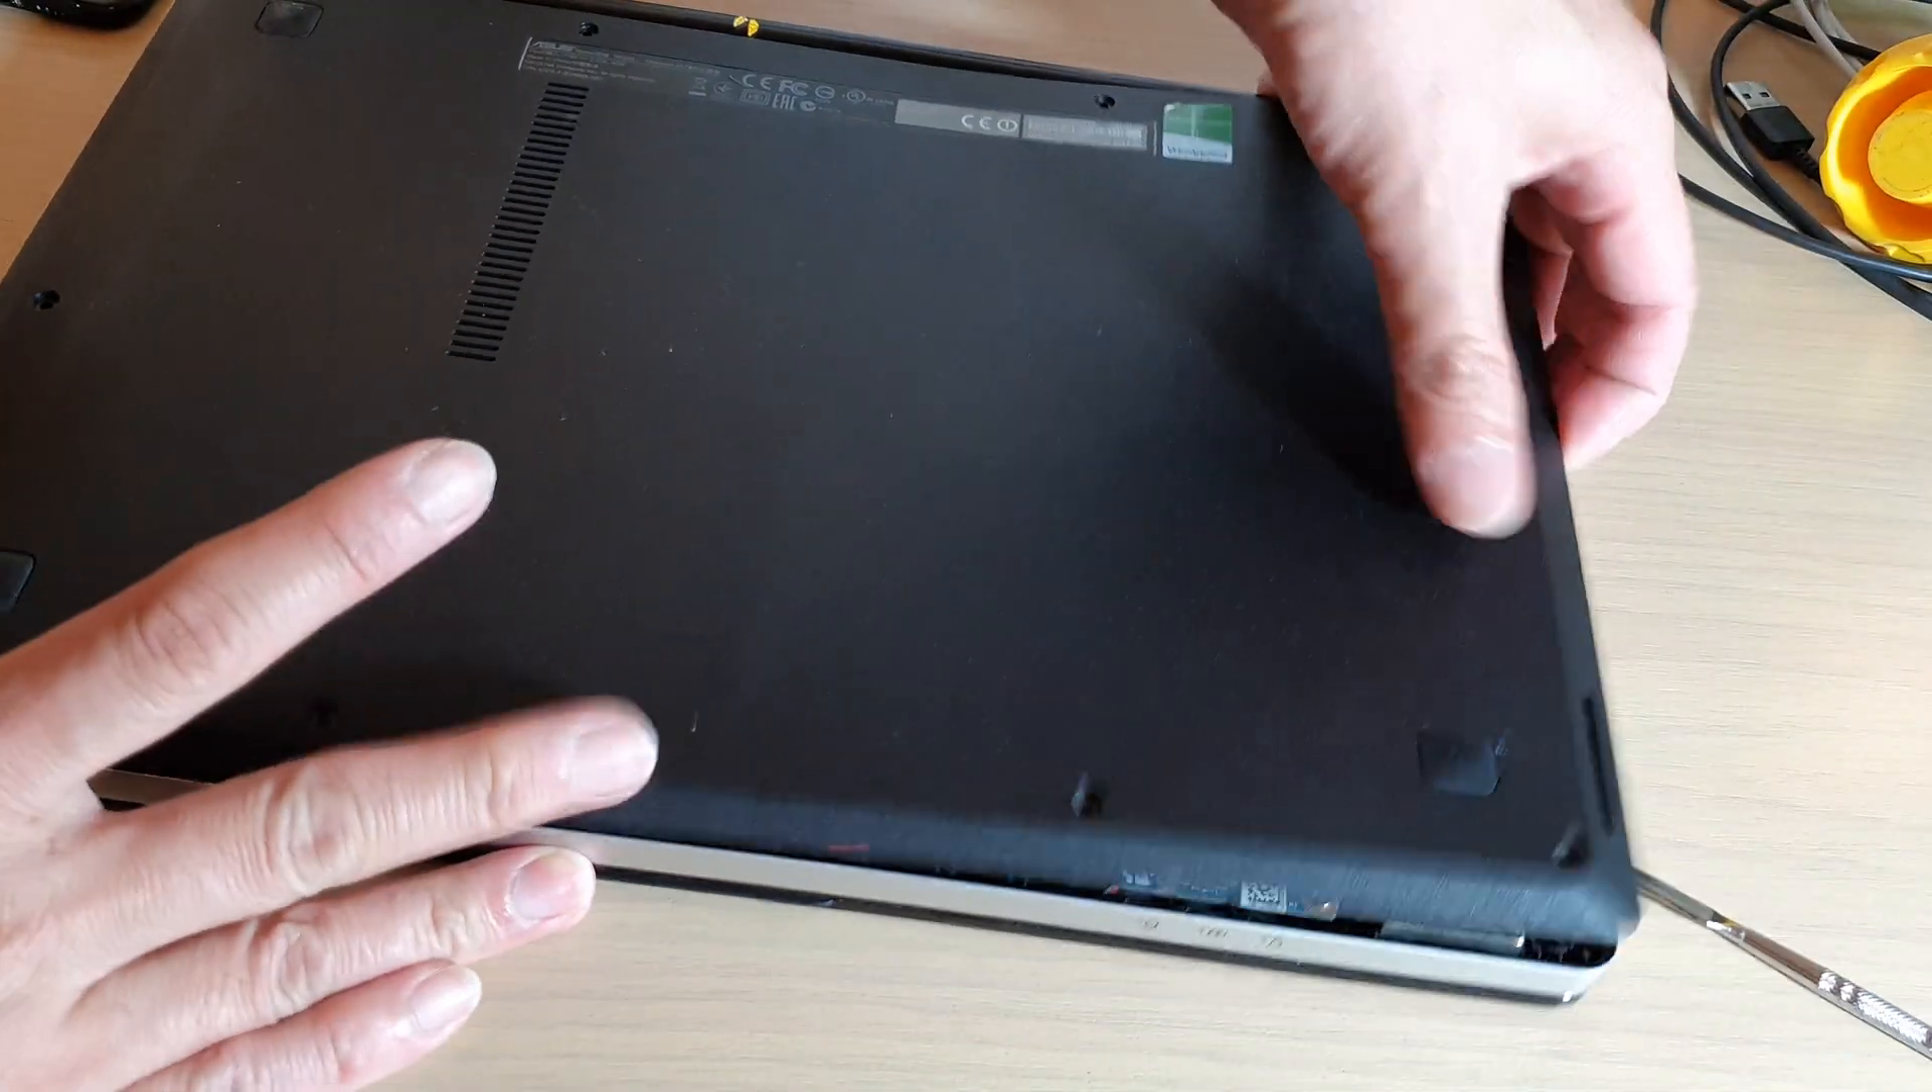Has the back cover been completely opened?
No.